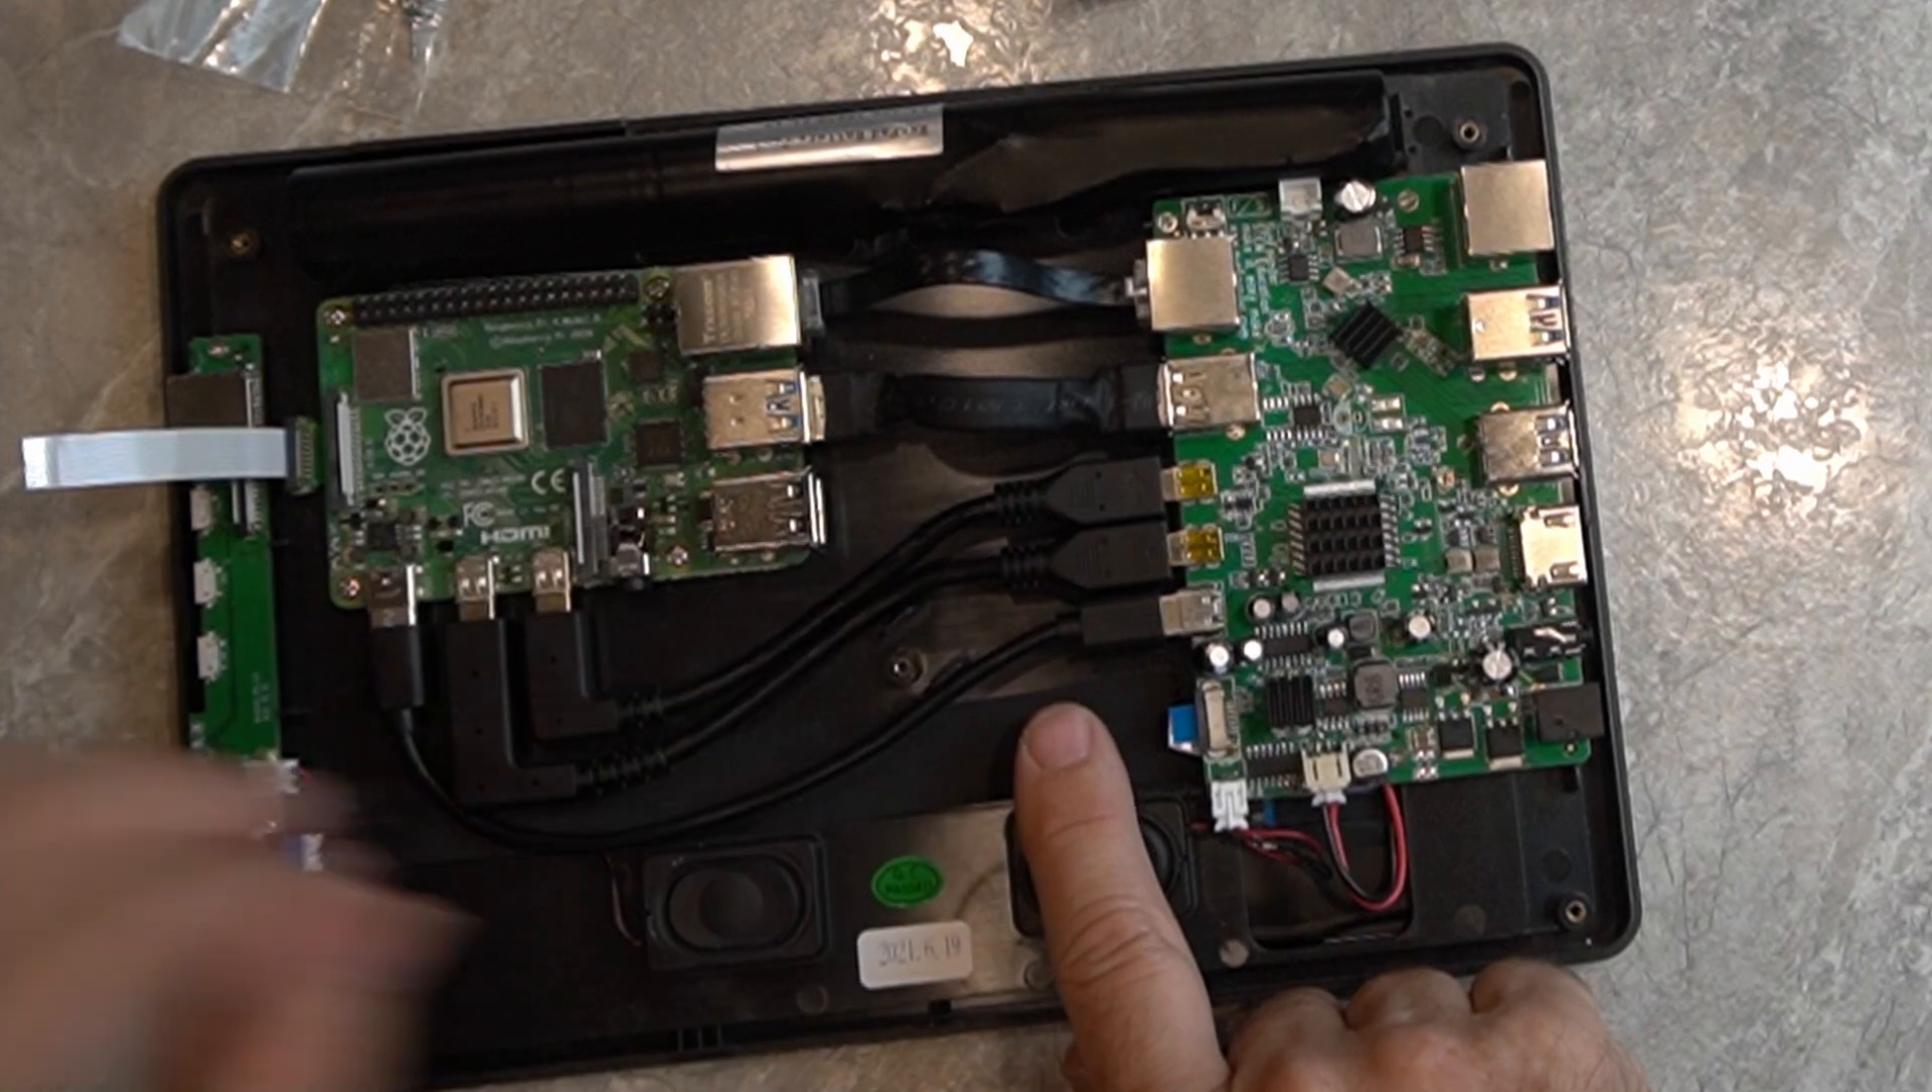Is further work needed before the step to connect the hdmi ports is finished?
No.